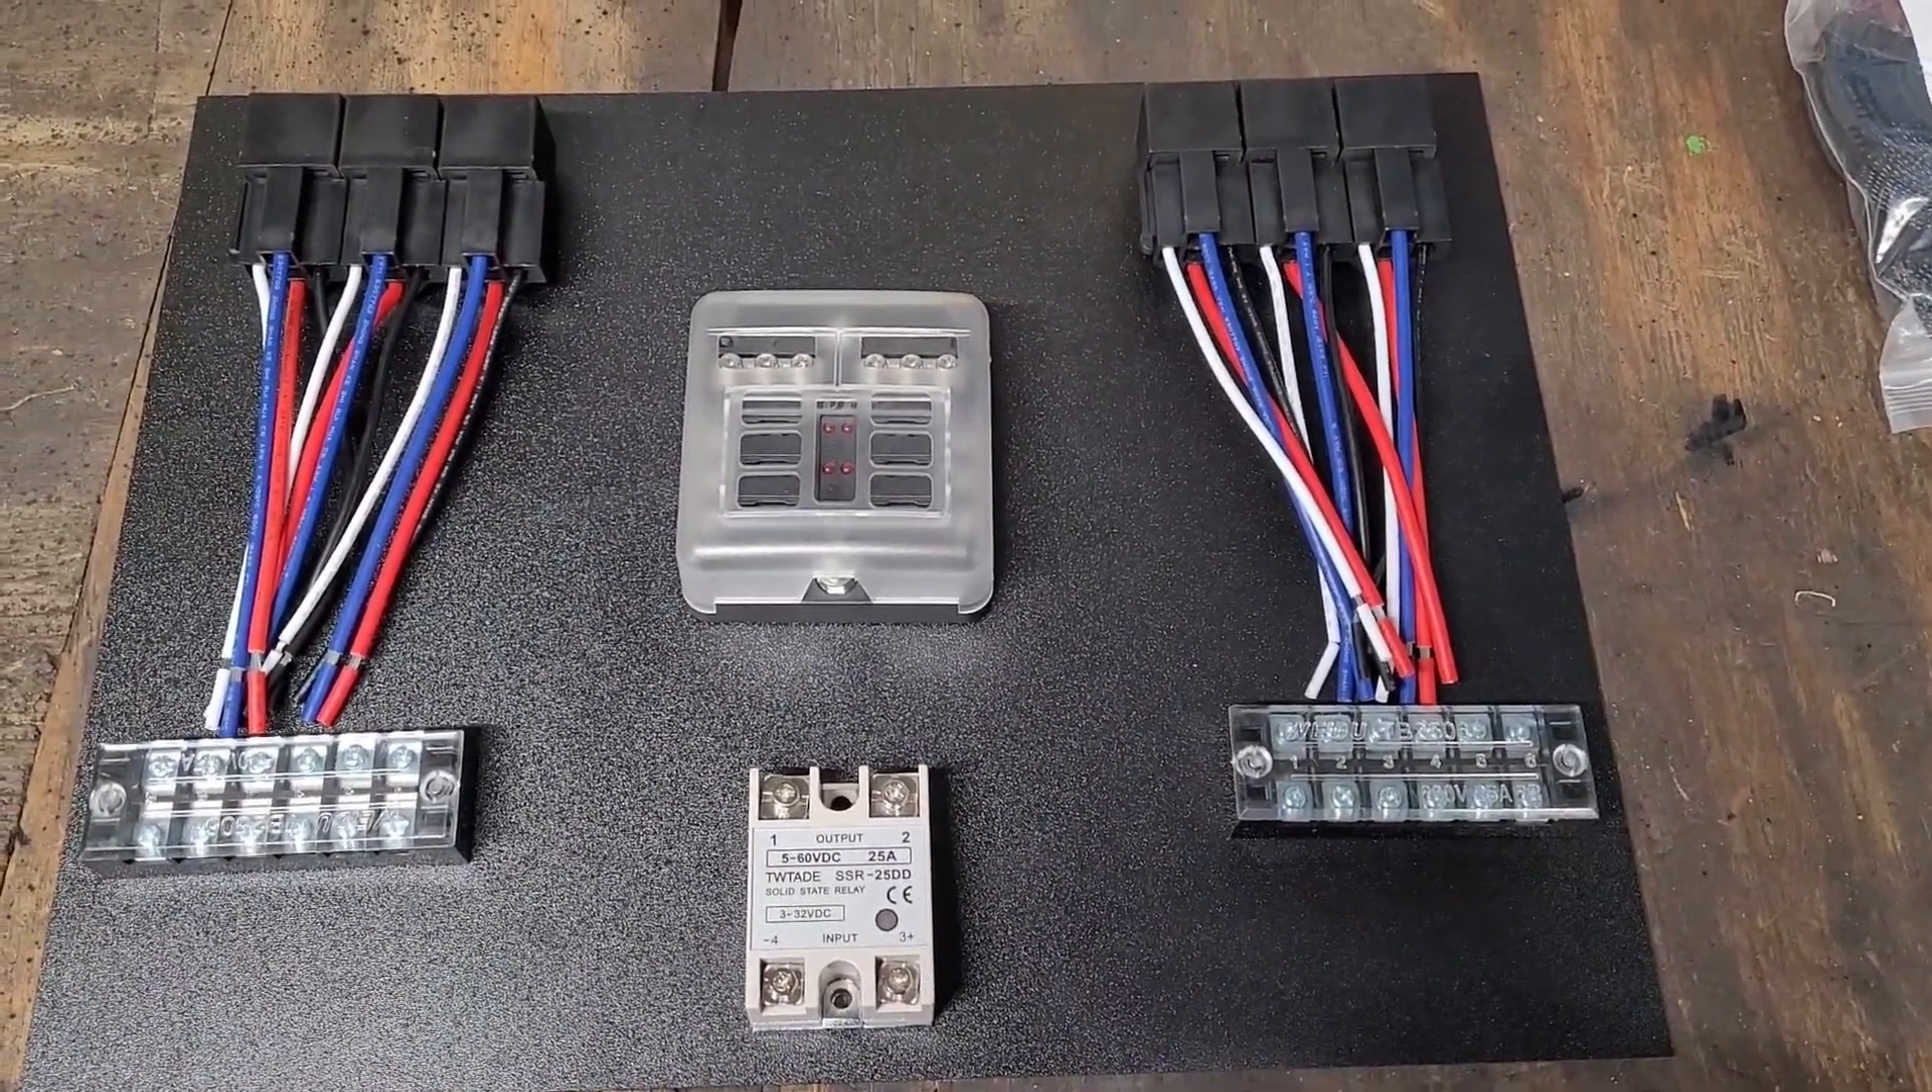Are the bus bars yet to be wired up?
Yes.